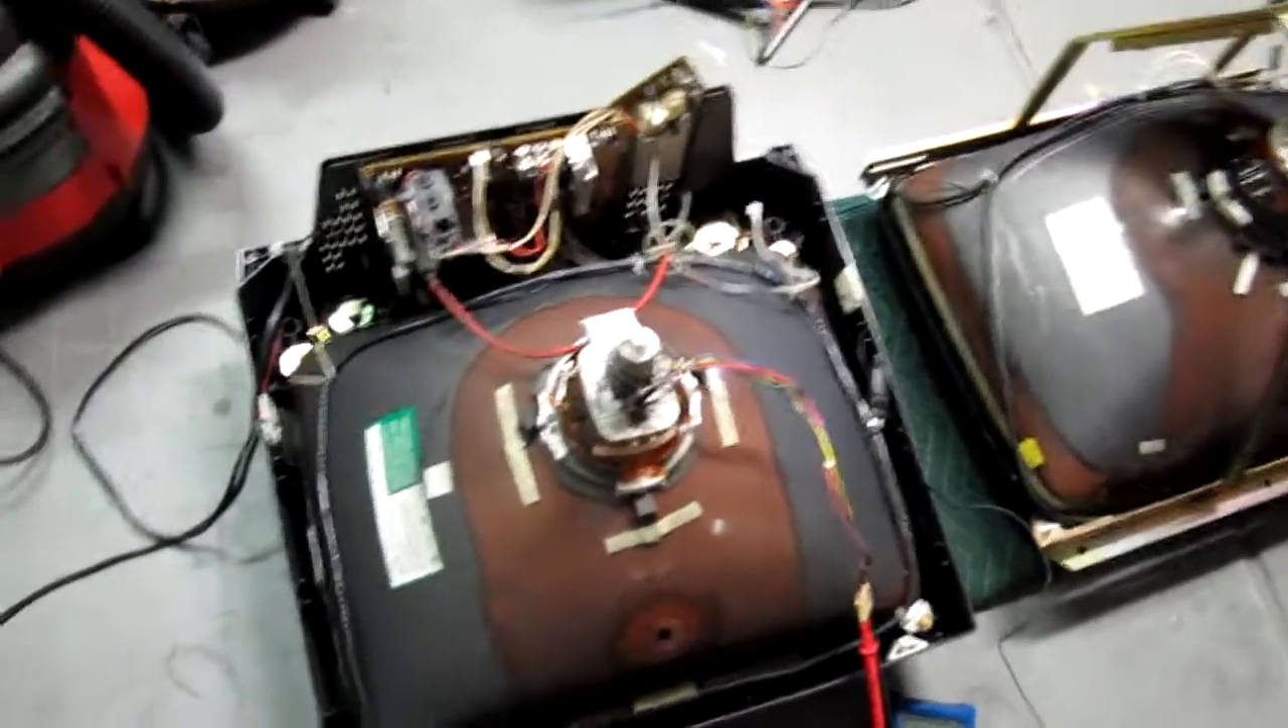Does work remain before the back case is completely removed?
No.